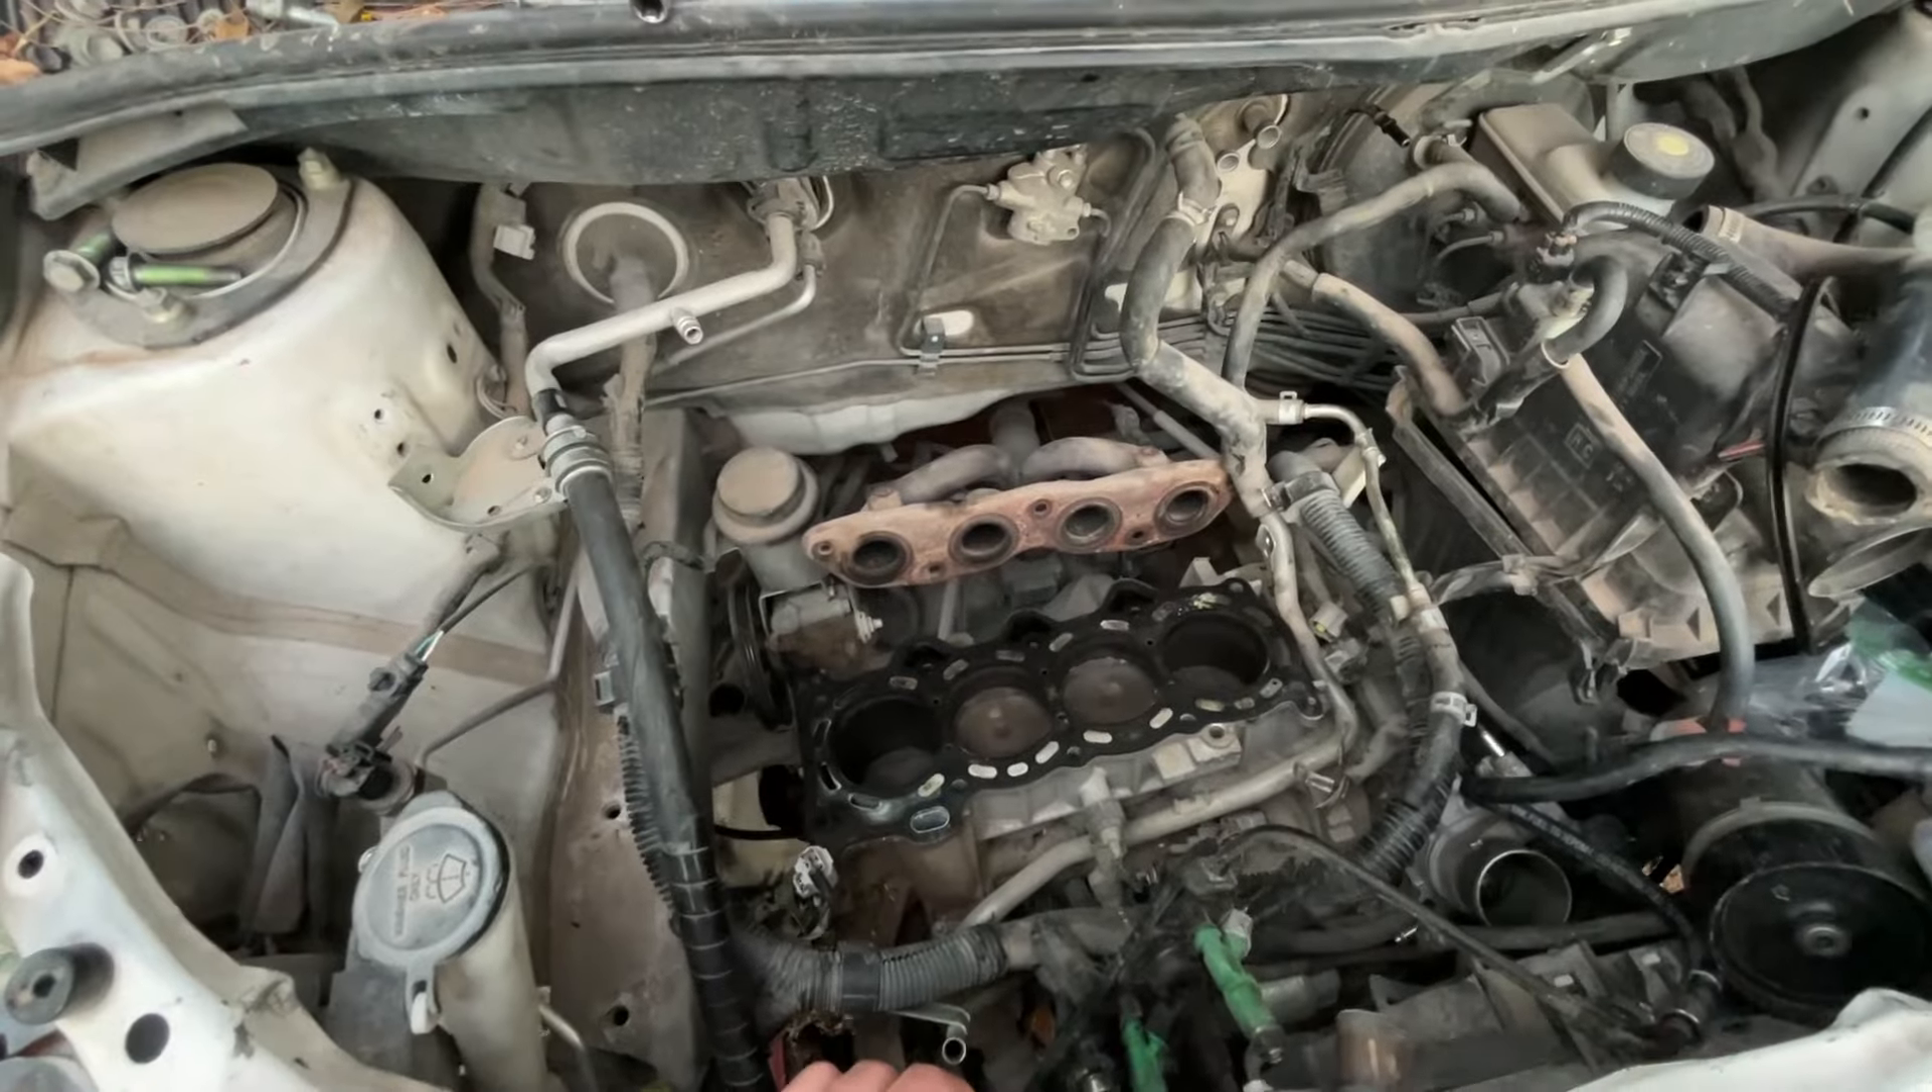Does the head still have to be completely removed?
No.